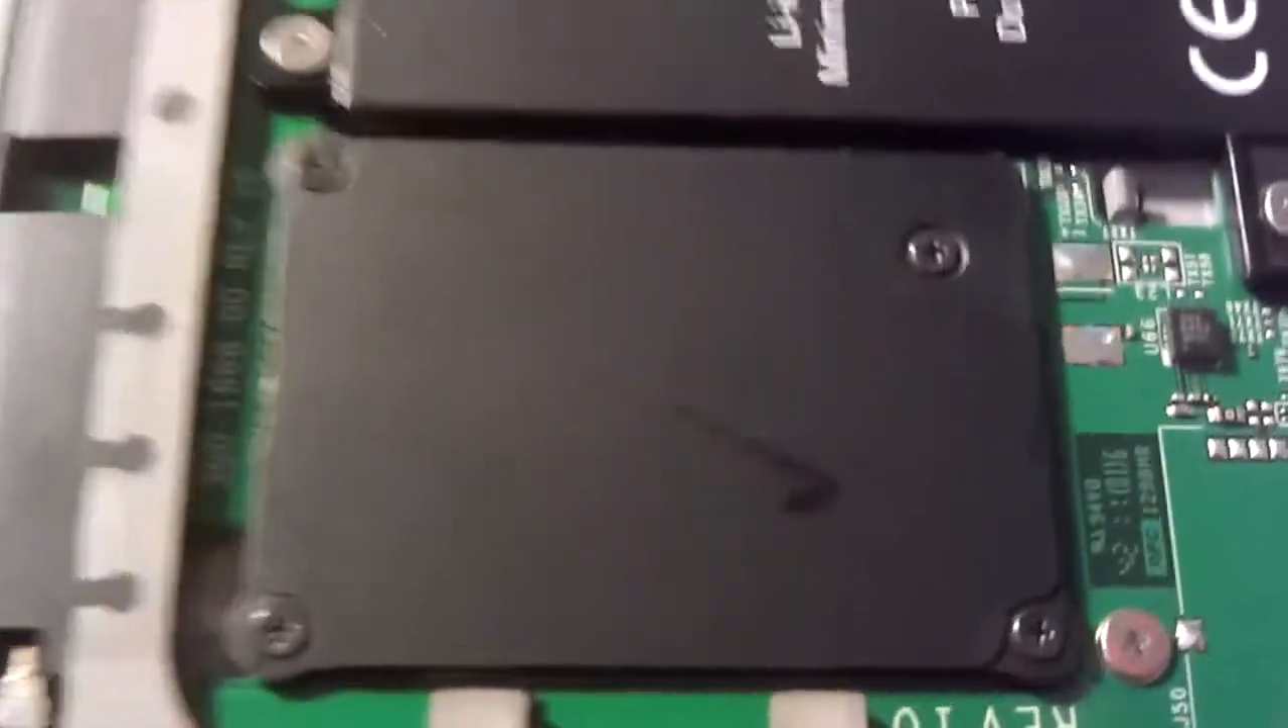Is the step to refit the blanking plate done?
Yes.